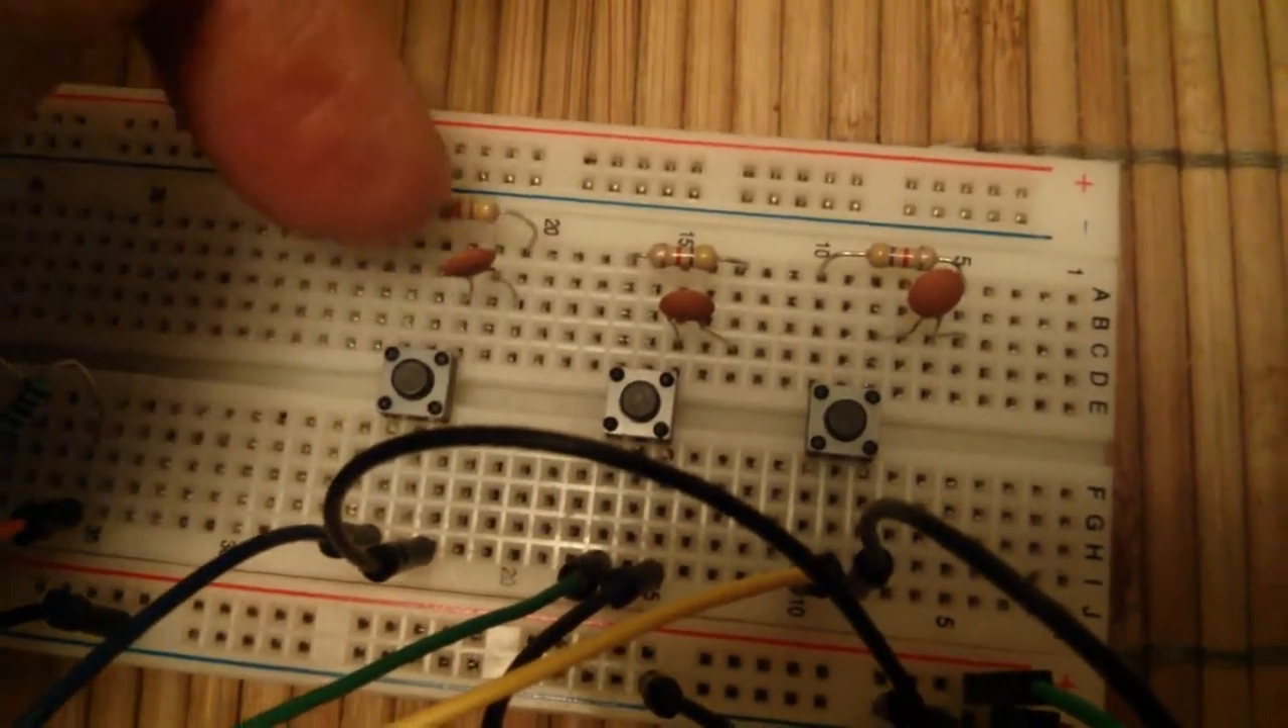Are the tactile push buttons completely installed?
Yes.